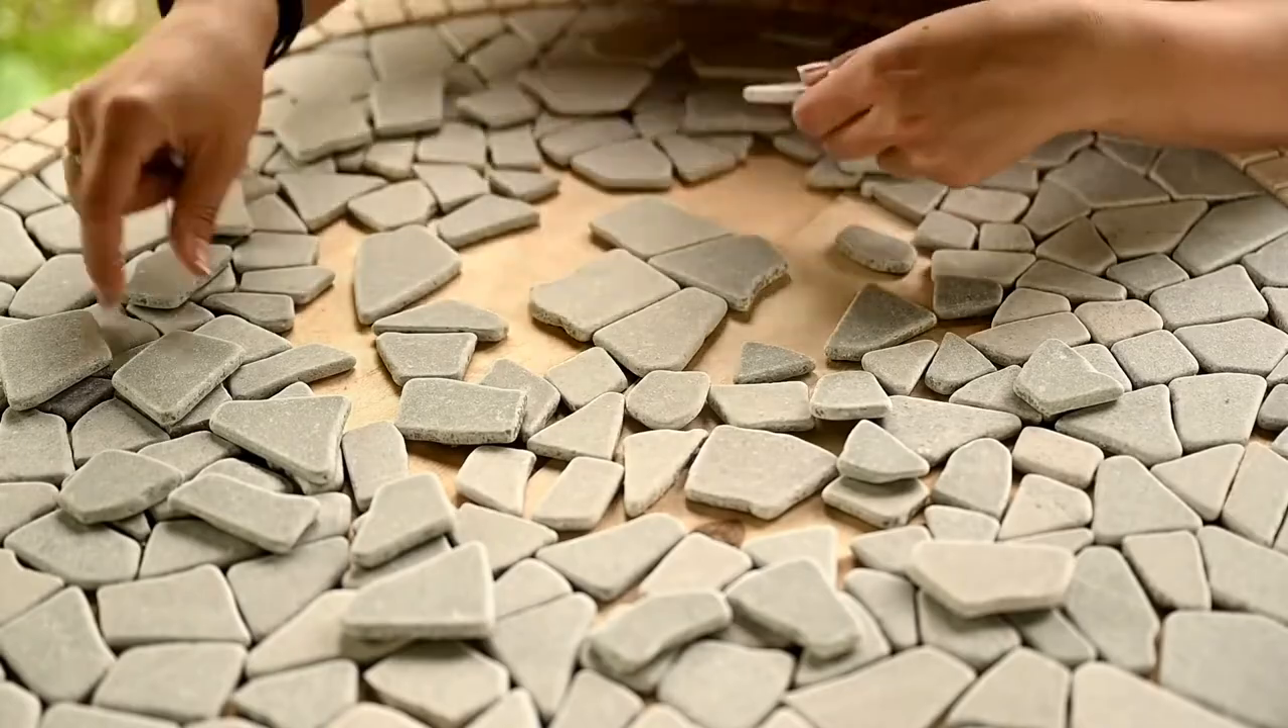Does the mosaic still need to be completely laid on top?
Yes.